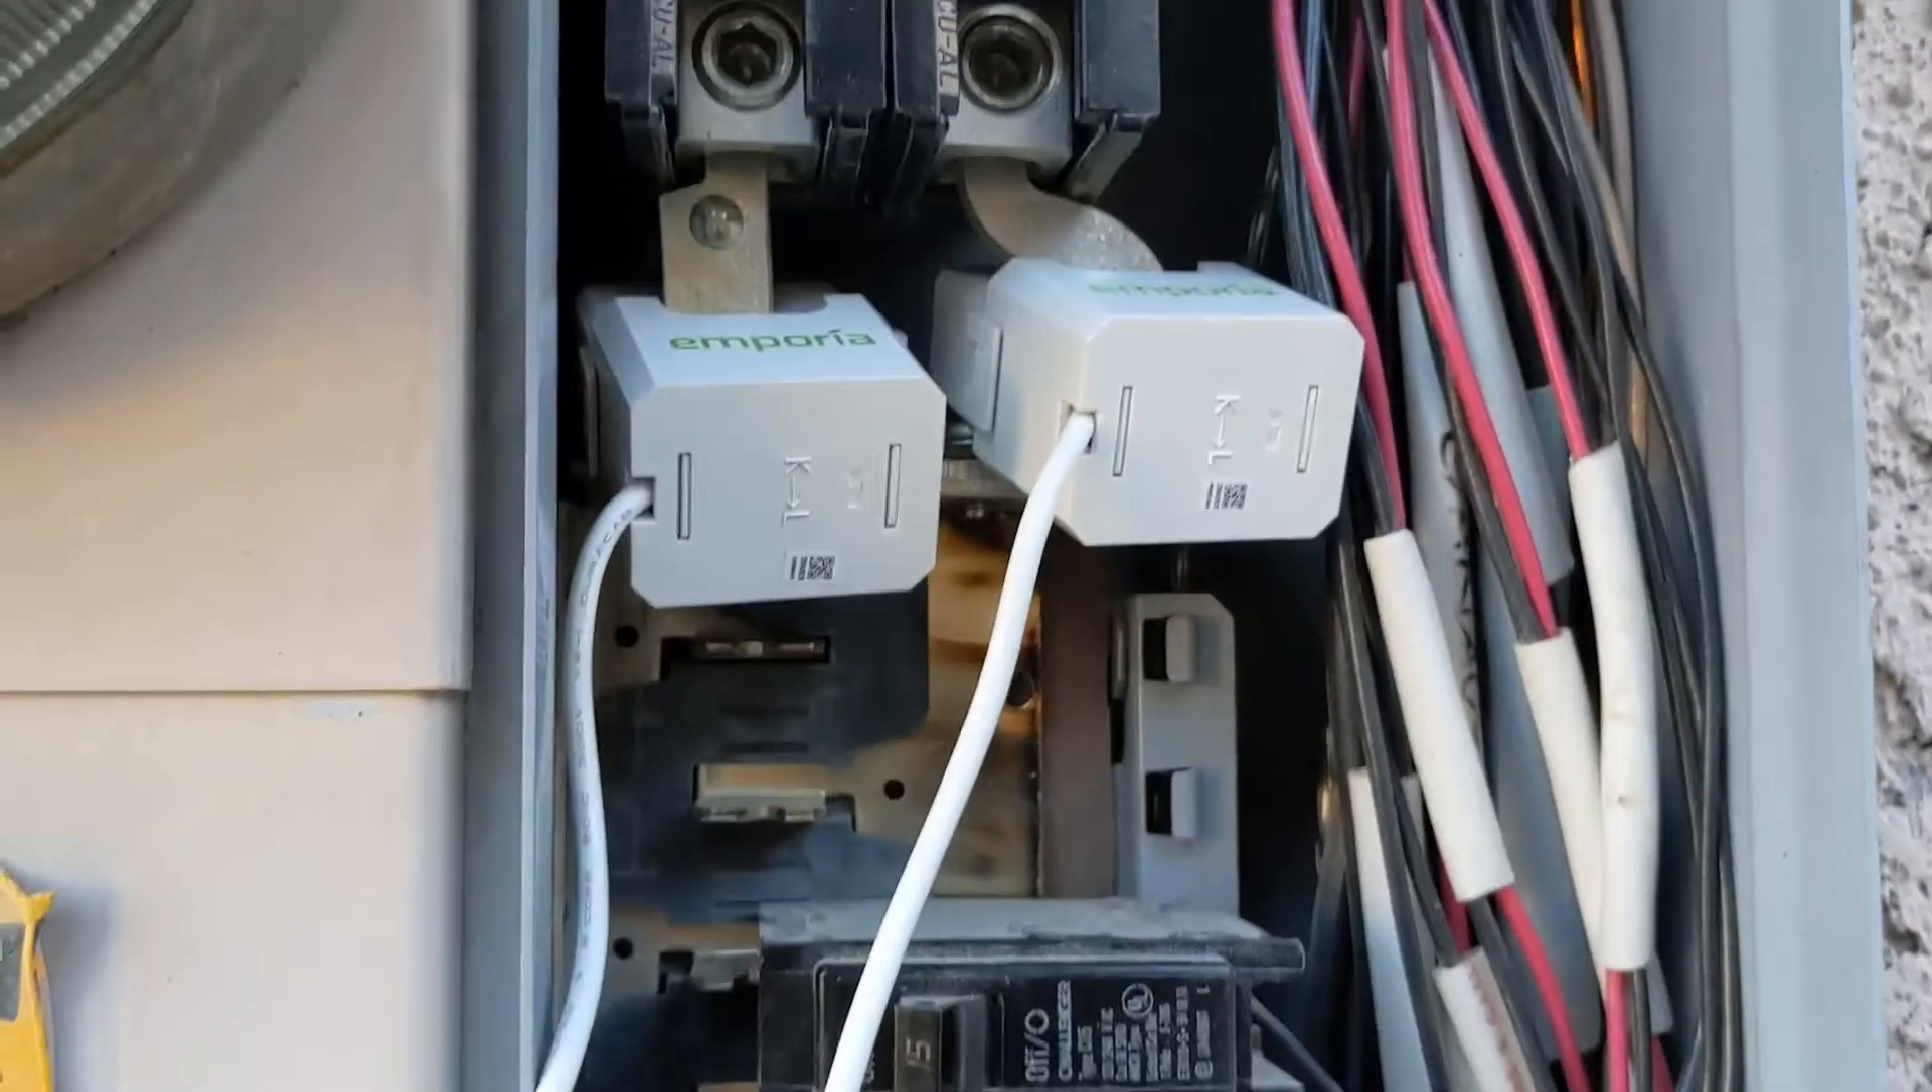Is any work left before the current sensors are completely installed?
No.